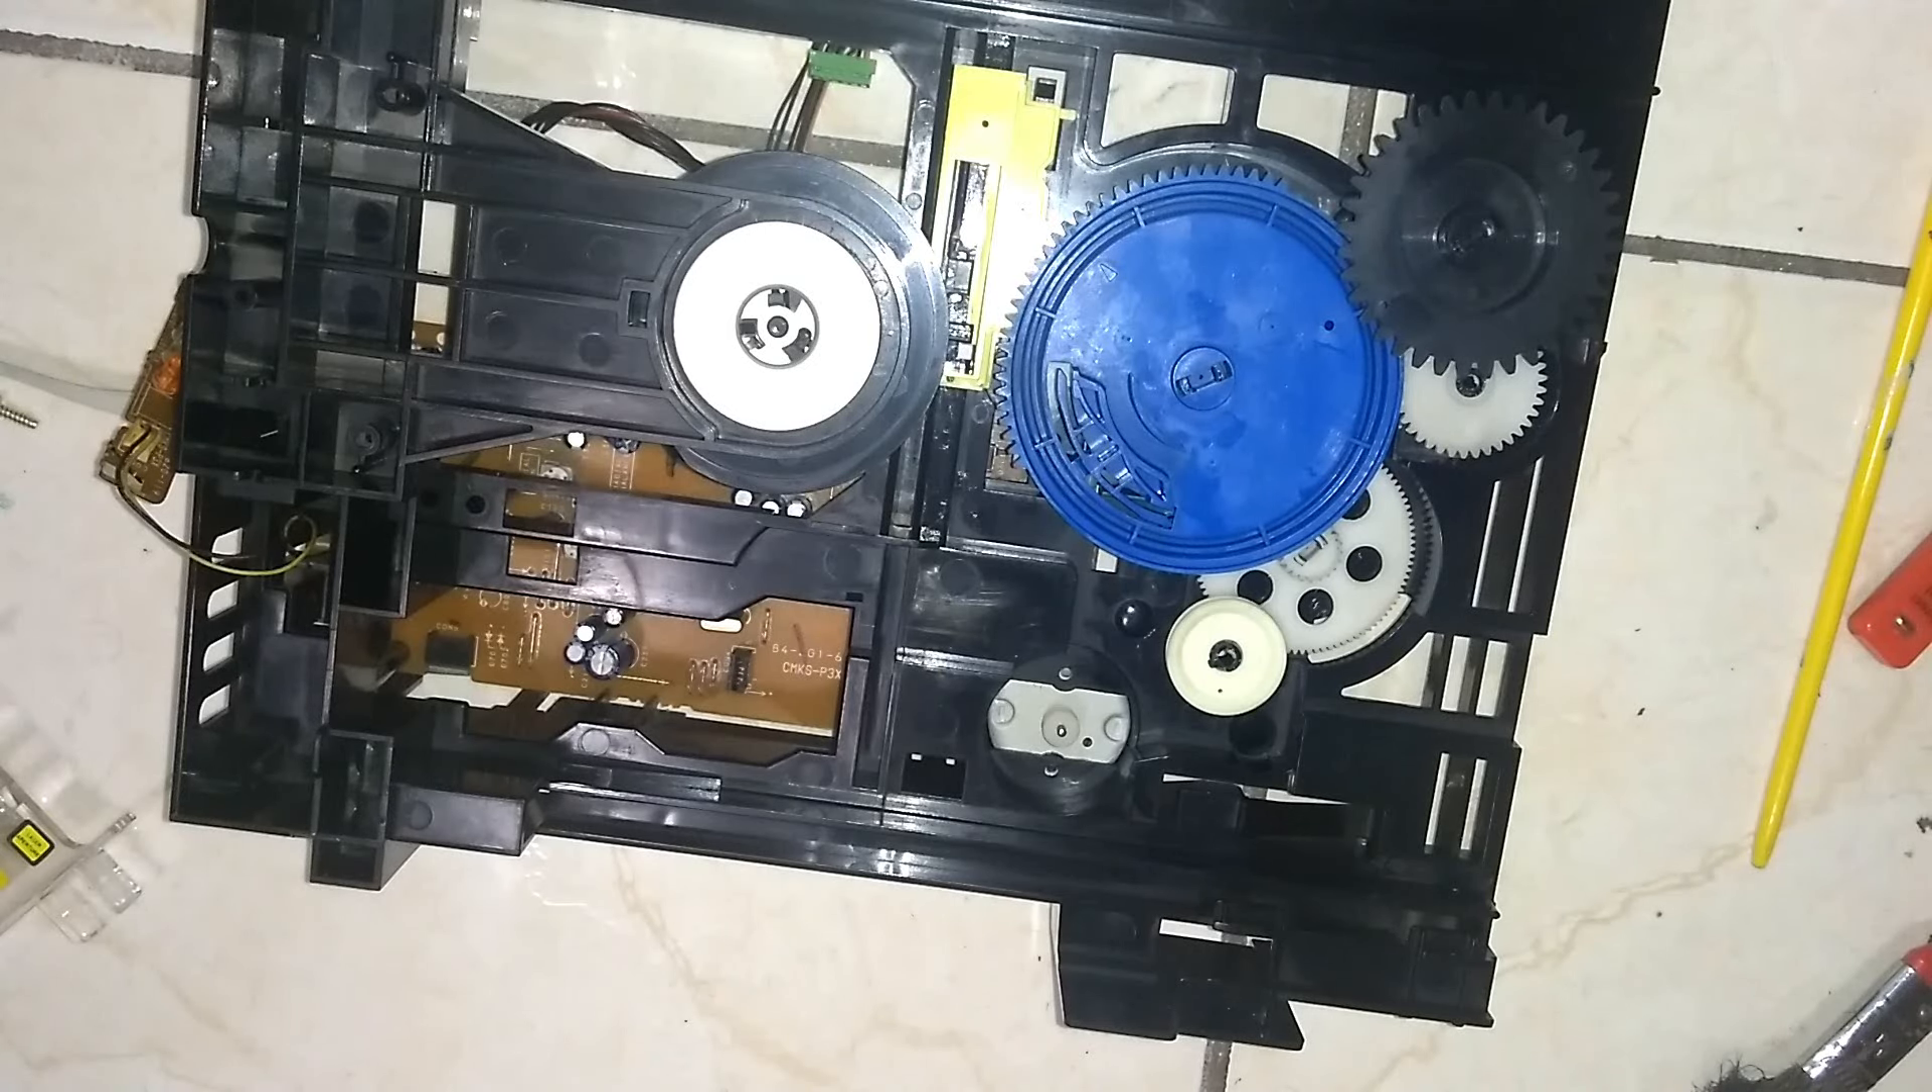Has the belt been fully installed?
No.